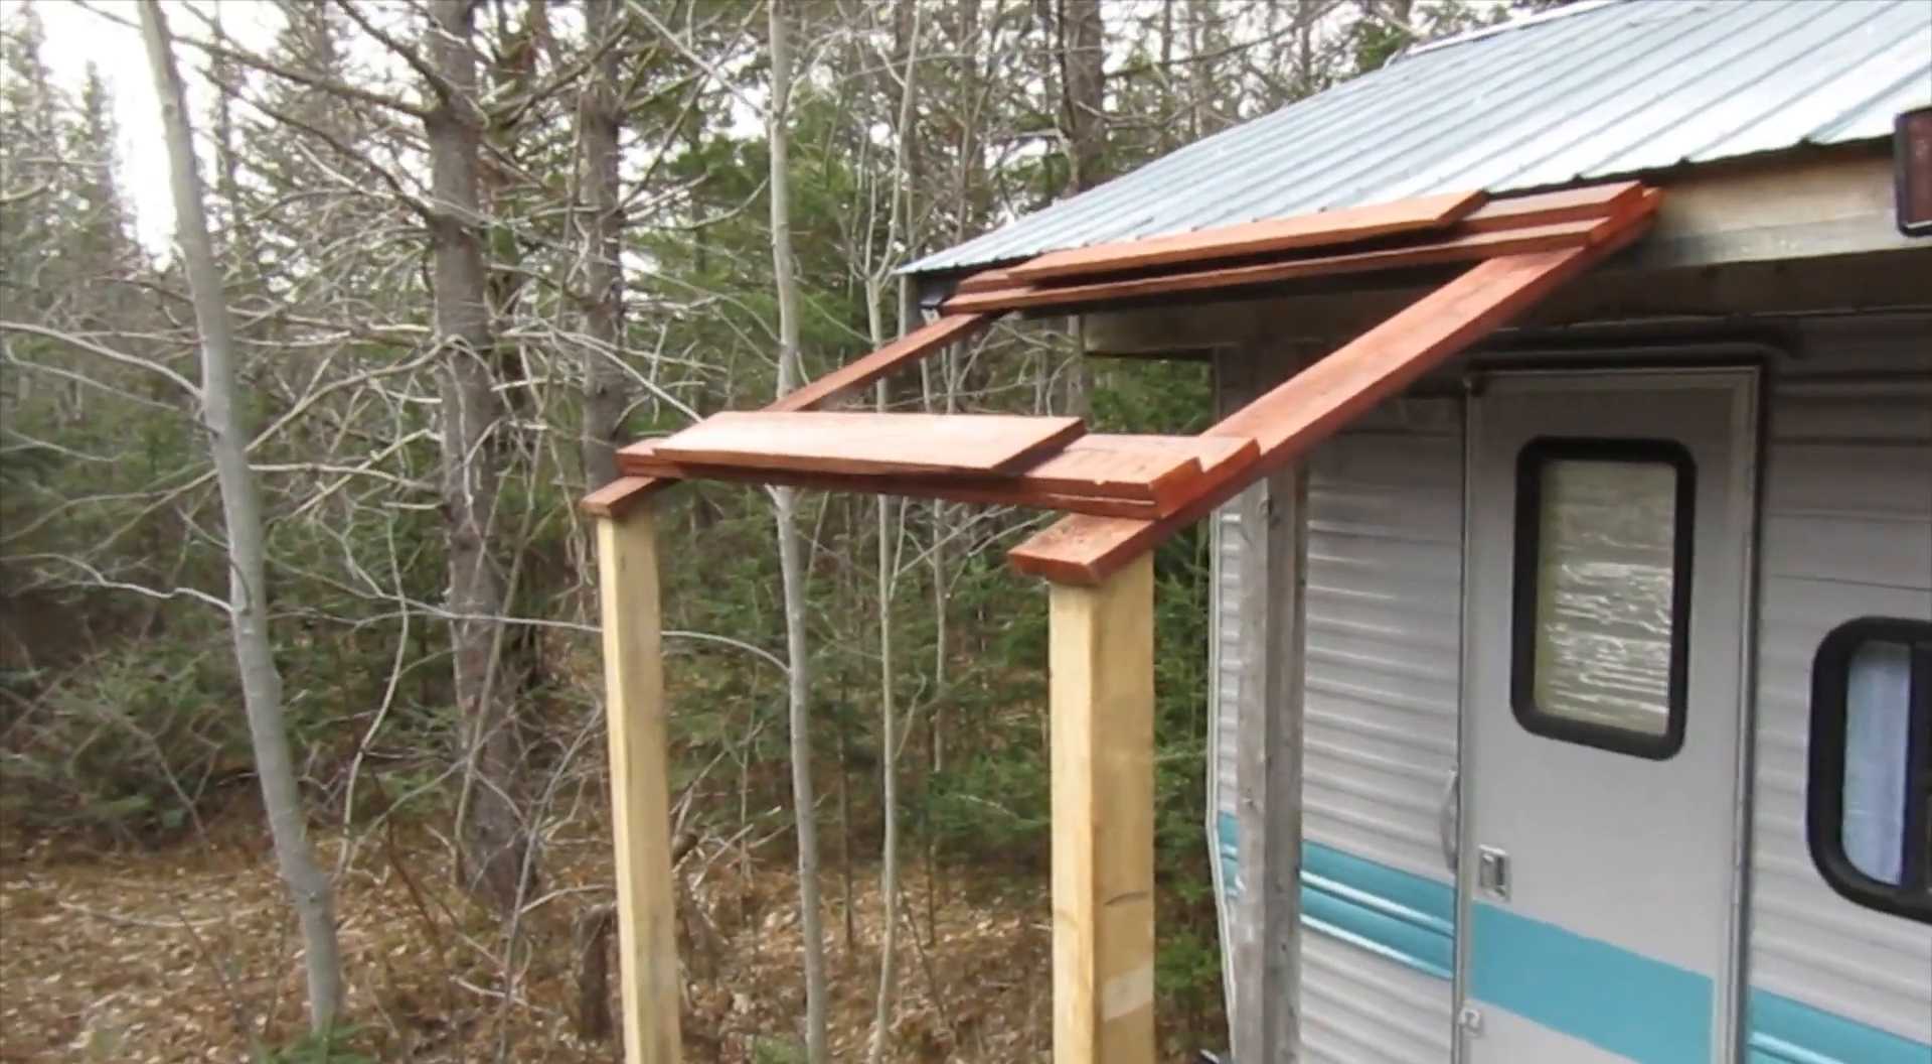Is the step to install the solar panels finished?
No.